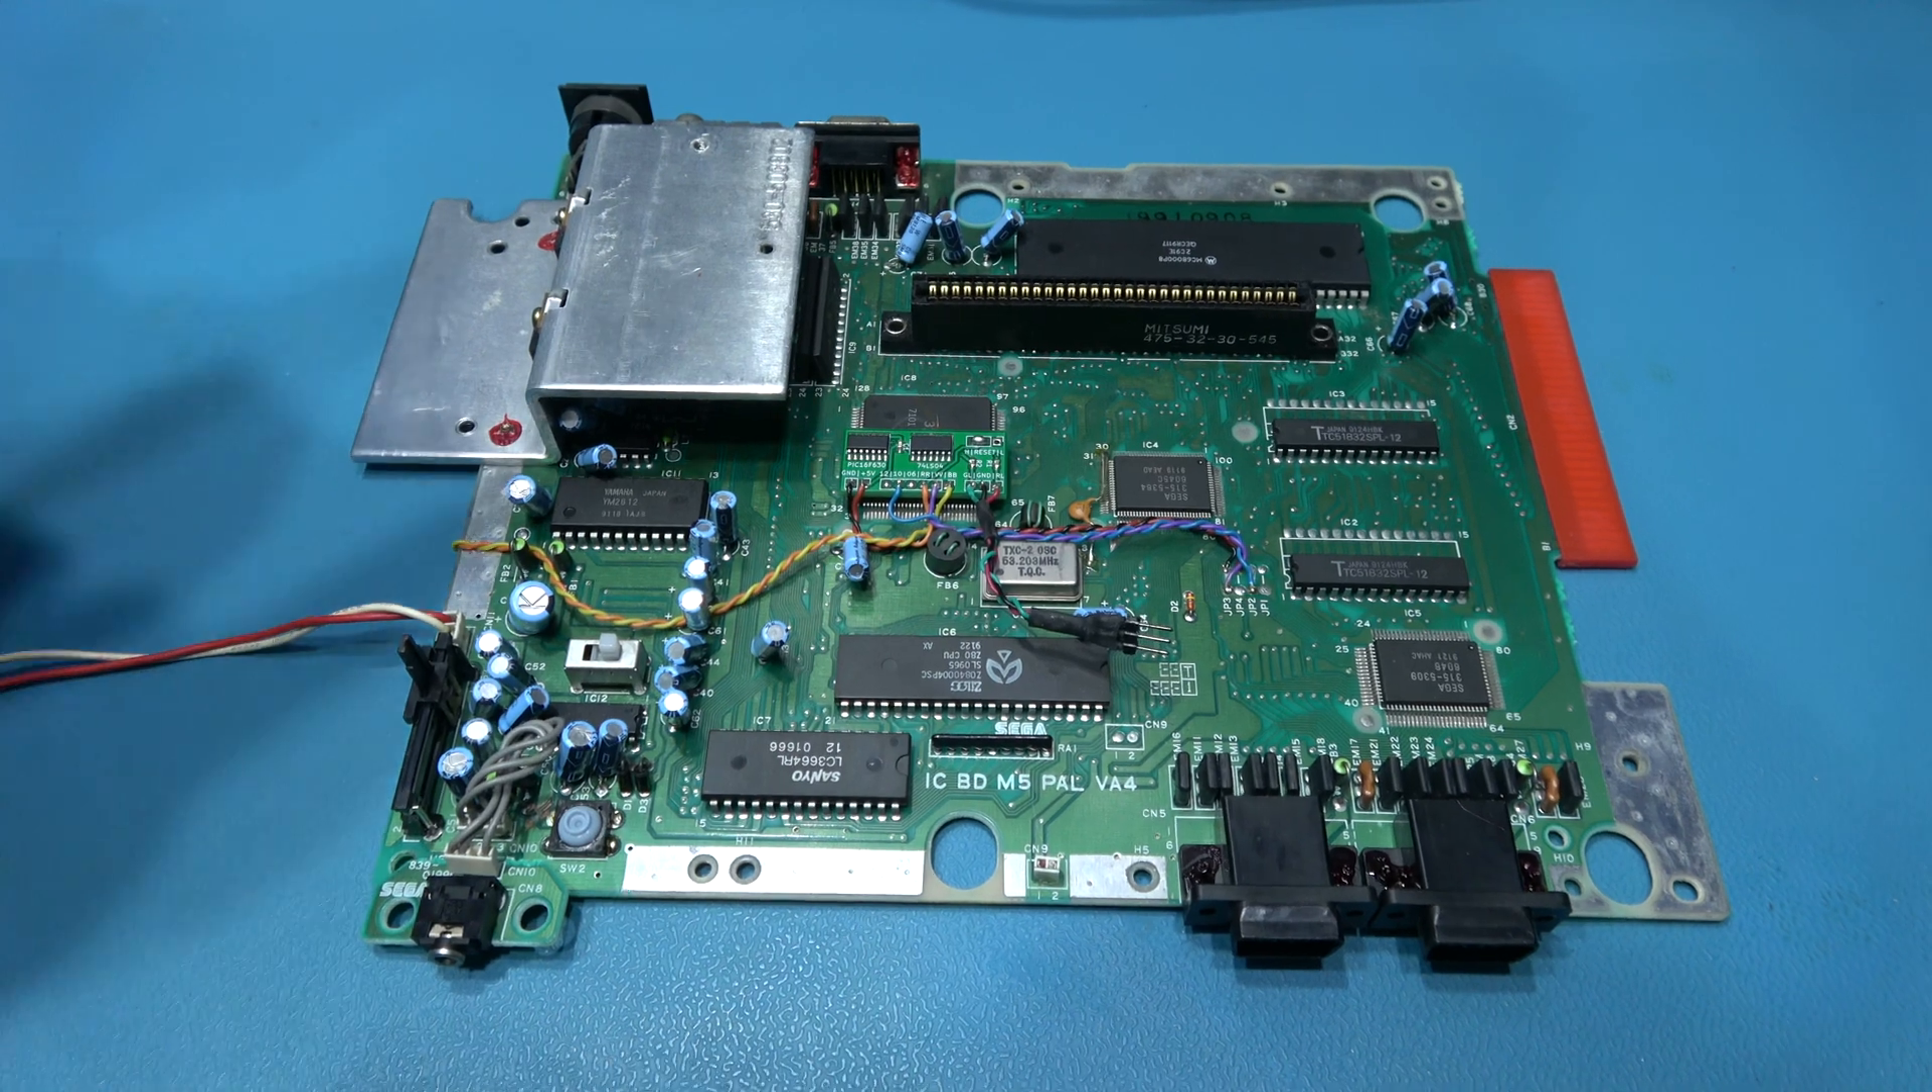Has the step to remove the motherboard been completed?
Yes.